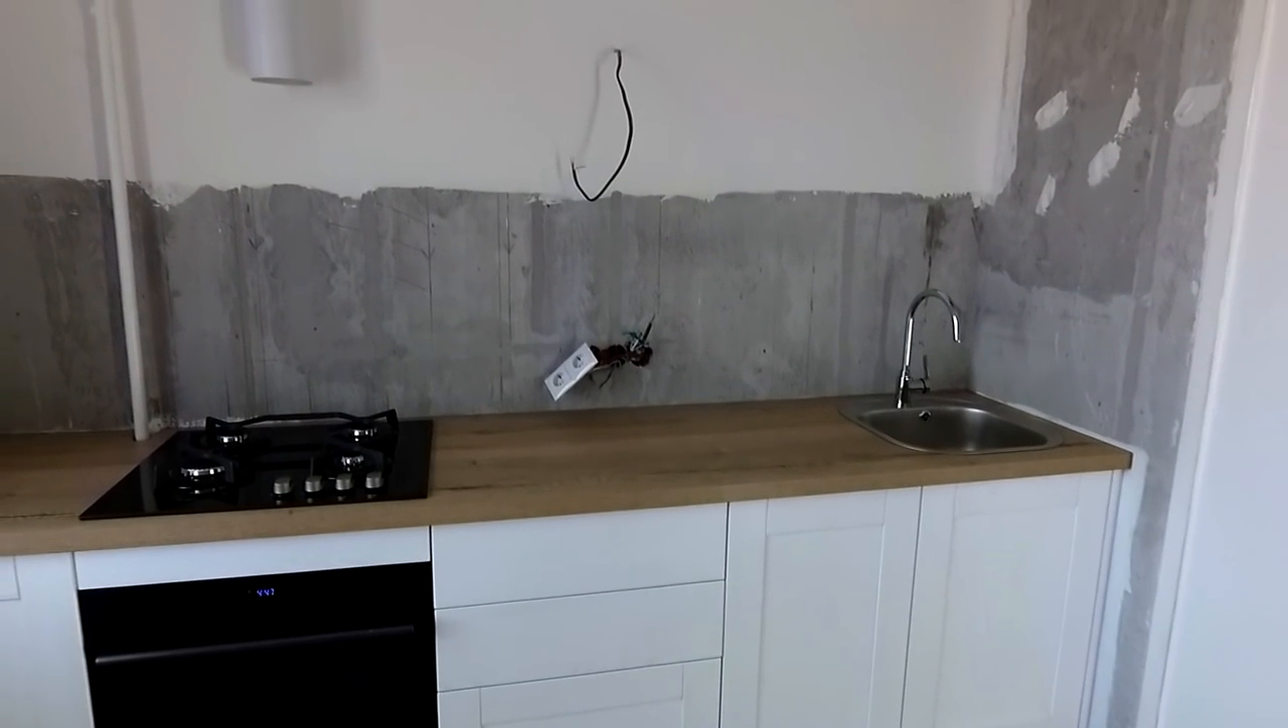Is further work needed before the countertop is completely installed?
No.